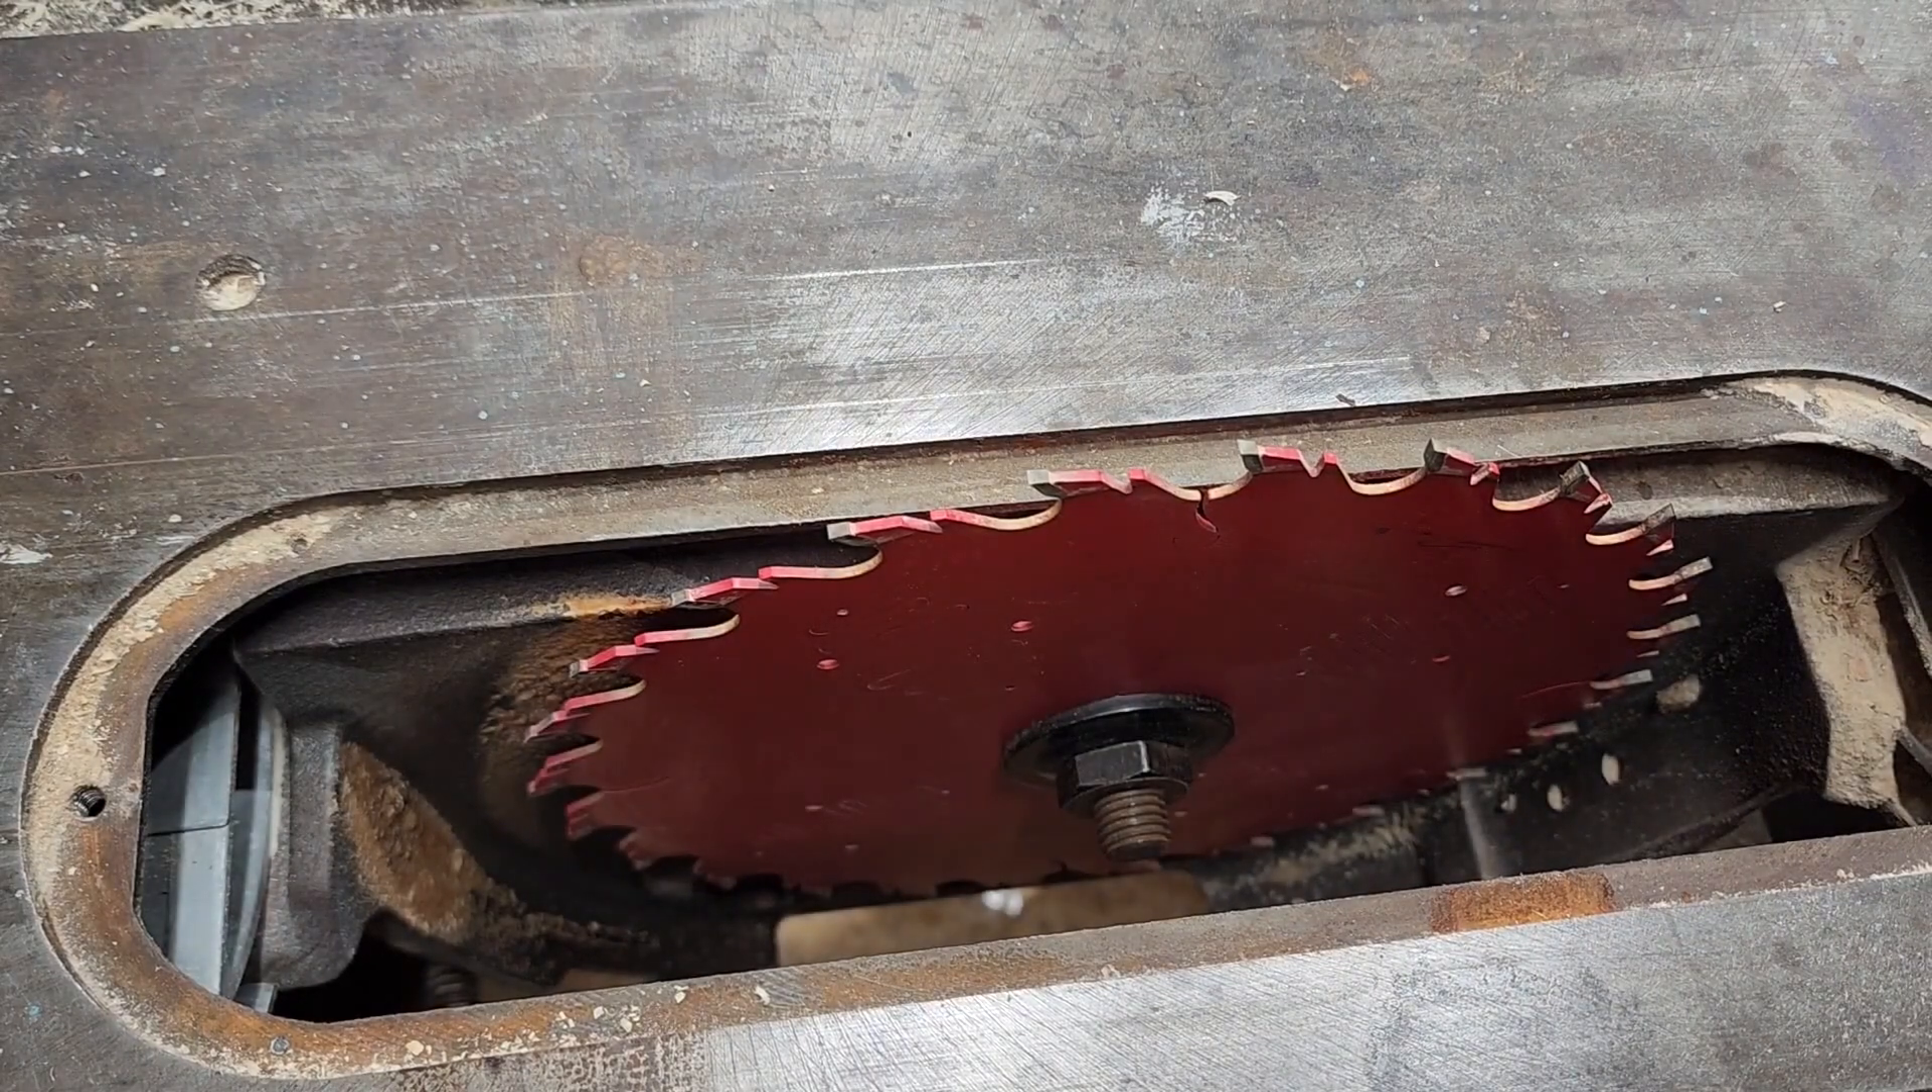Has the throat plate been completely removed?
Yes.